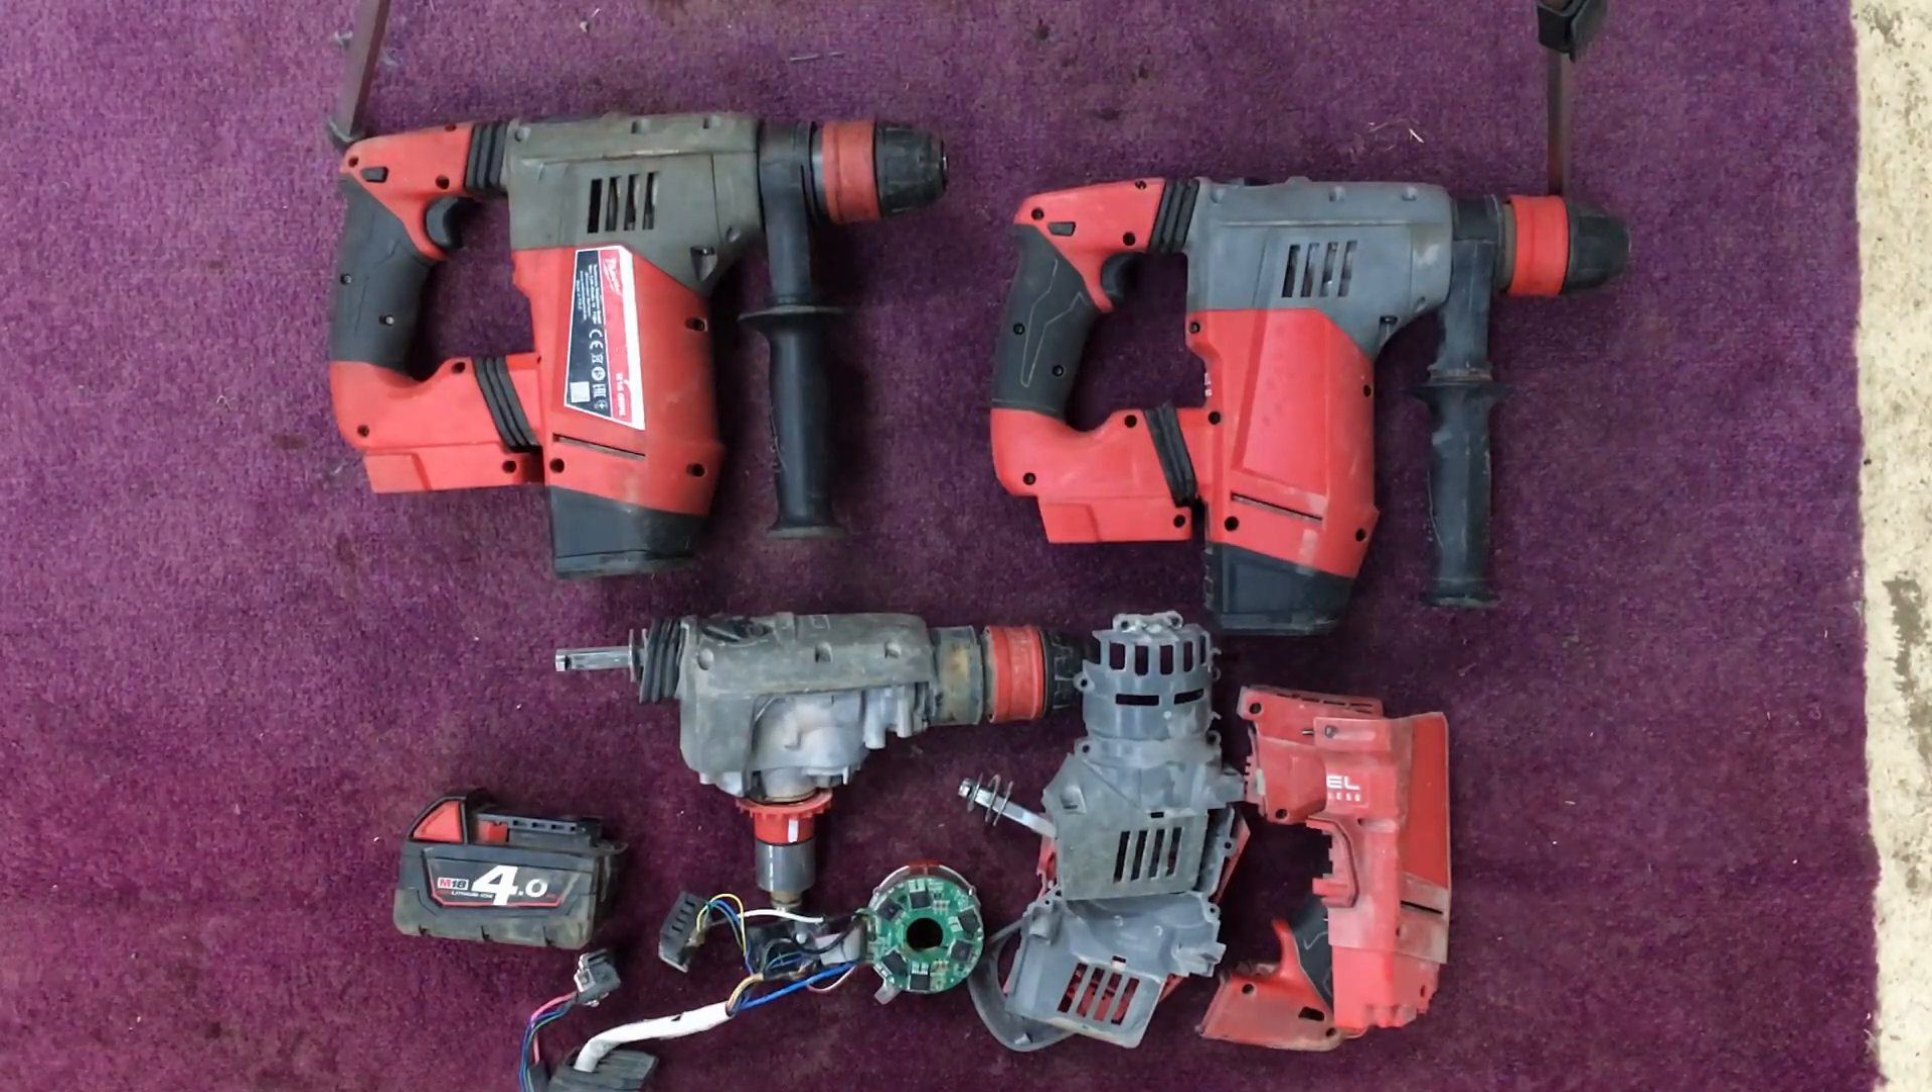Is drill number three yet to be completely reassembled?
Yes.